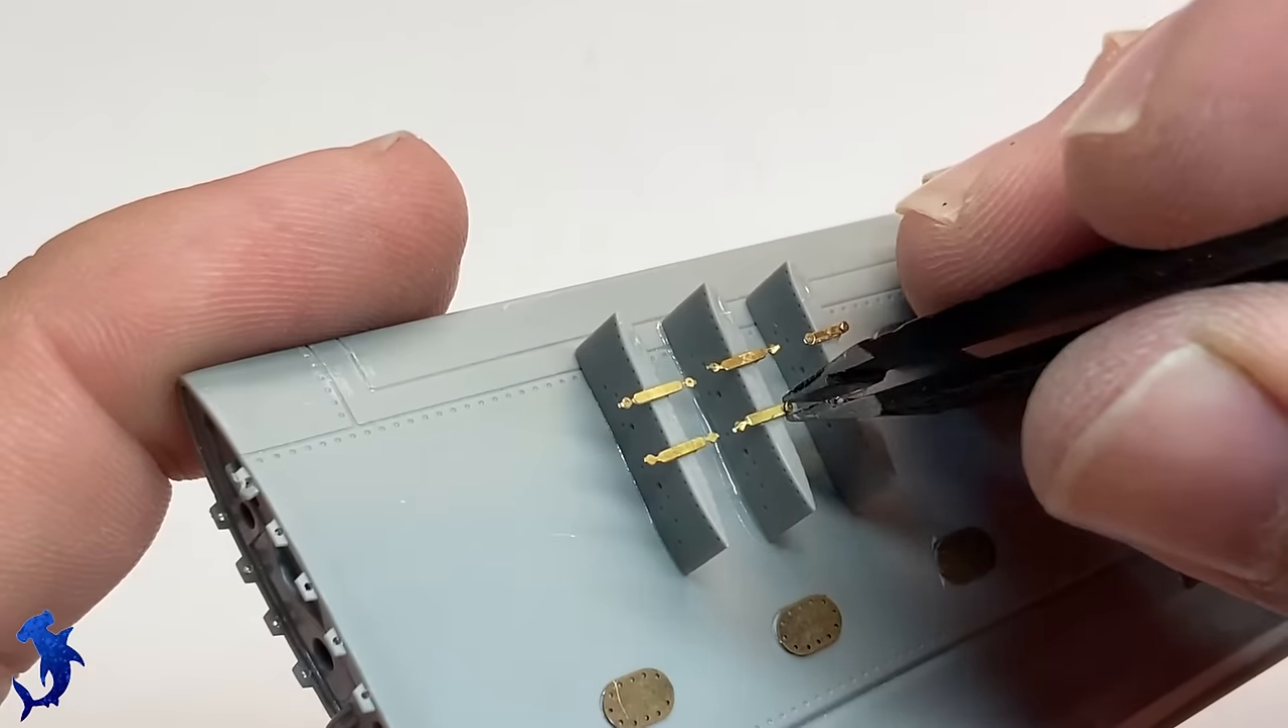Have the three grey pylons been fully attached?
Yes.